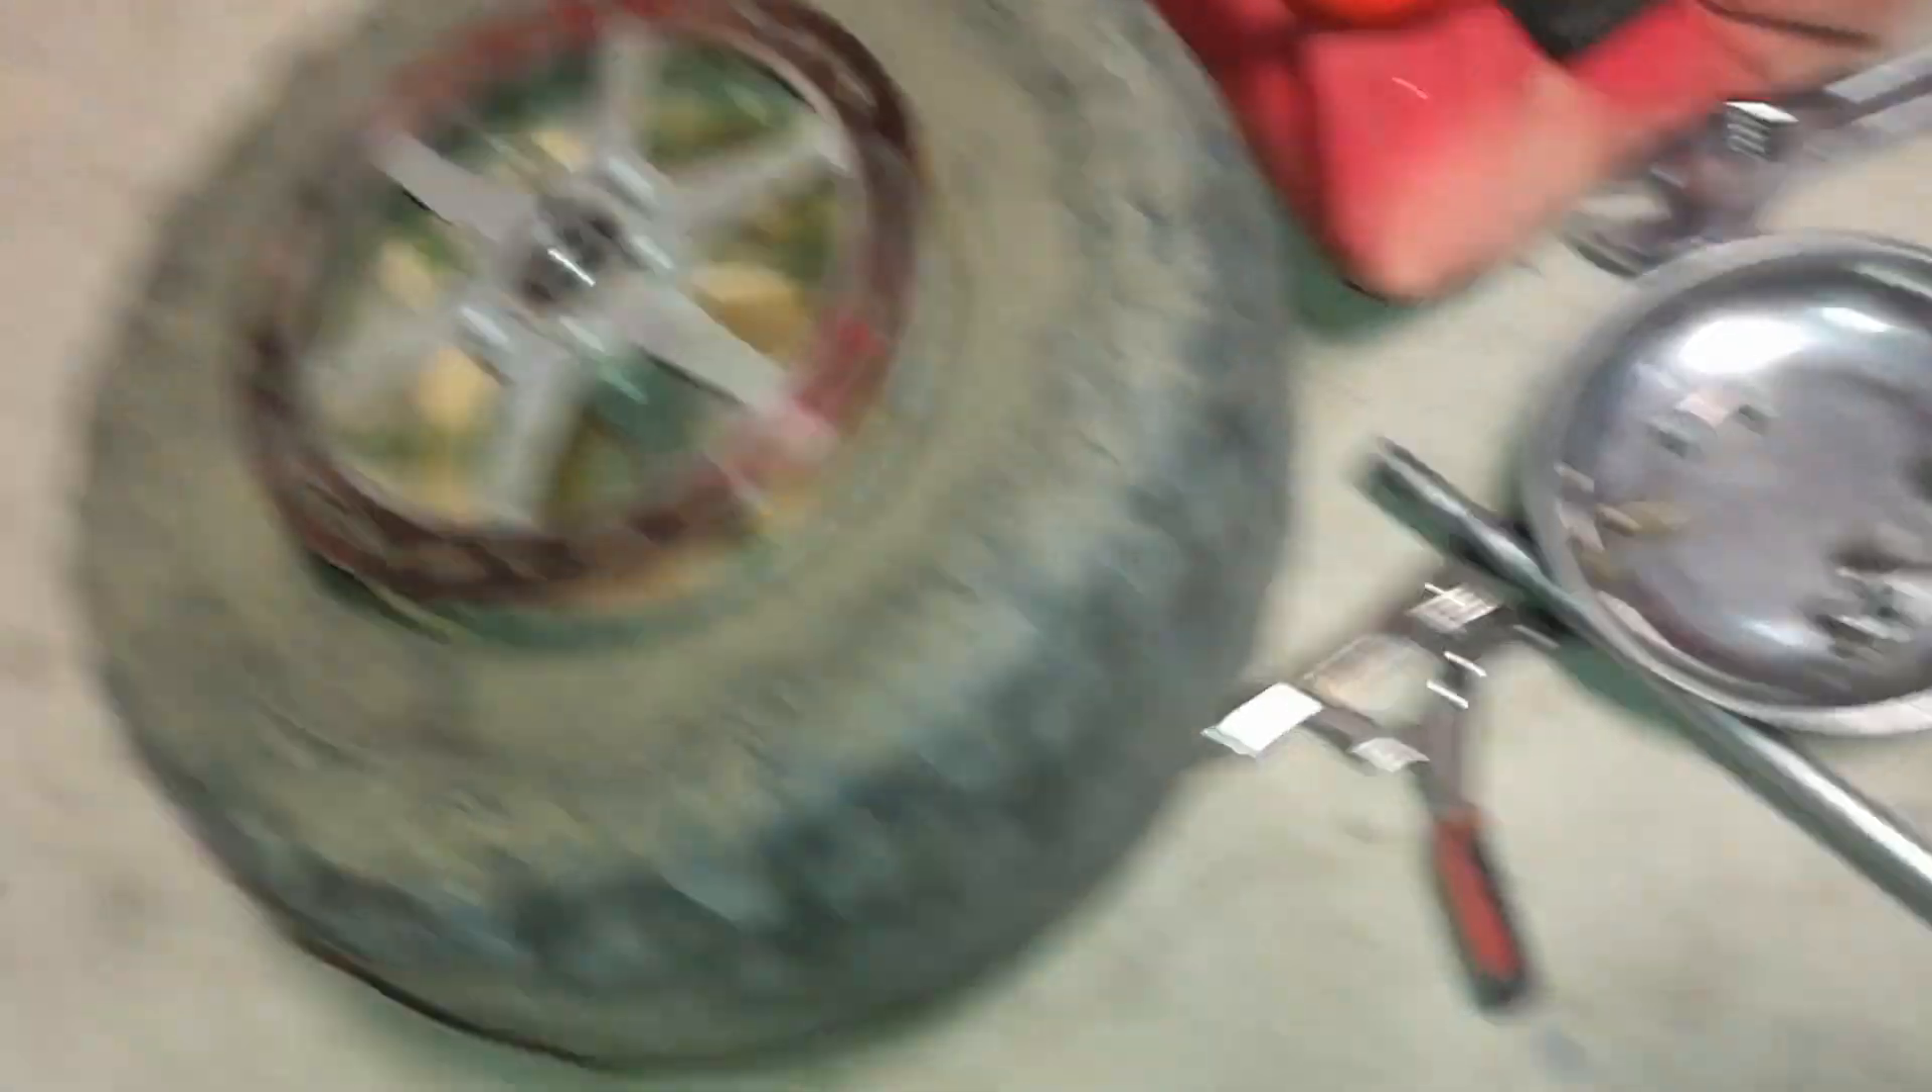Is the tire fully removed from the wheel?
No.